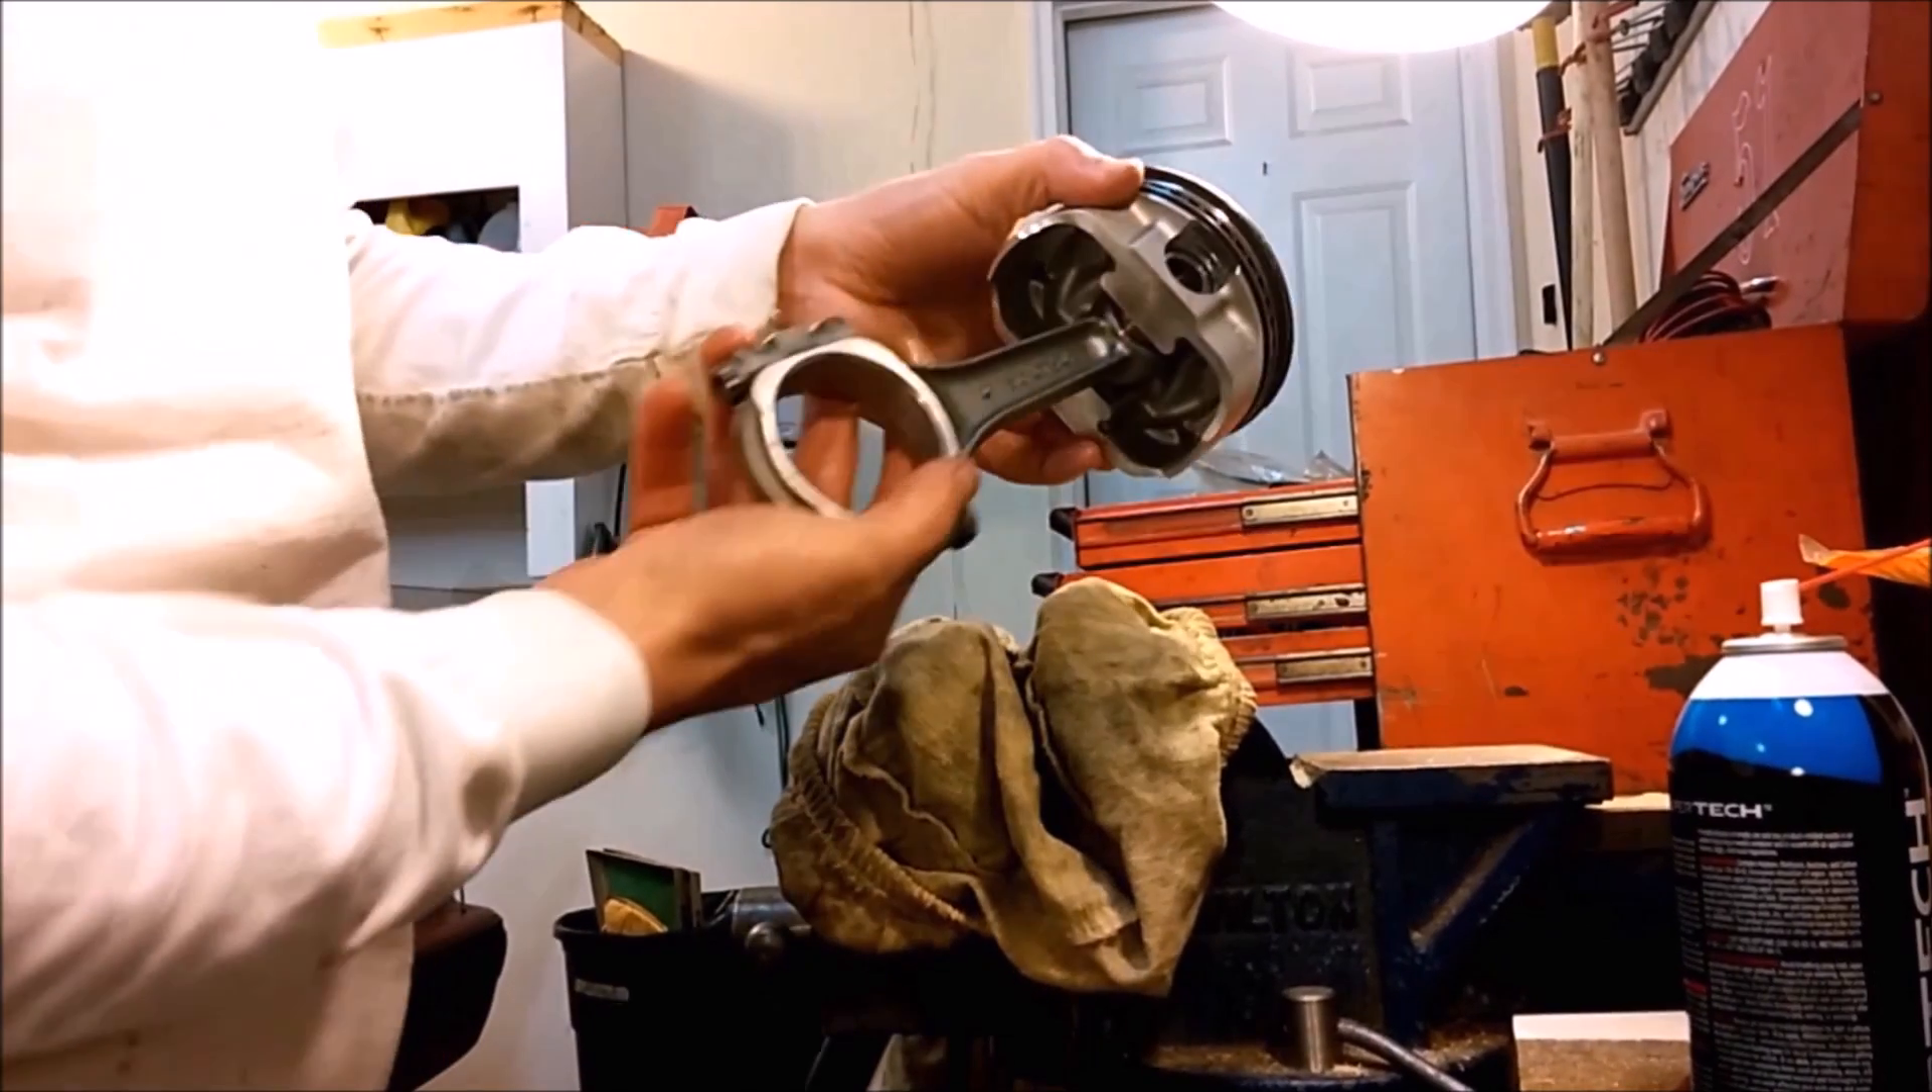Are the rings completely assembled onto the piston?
Yes.